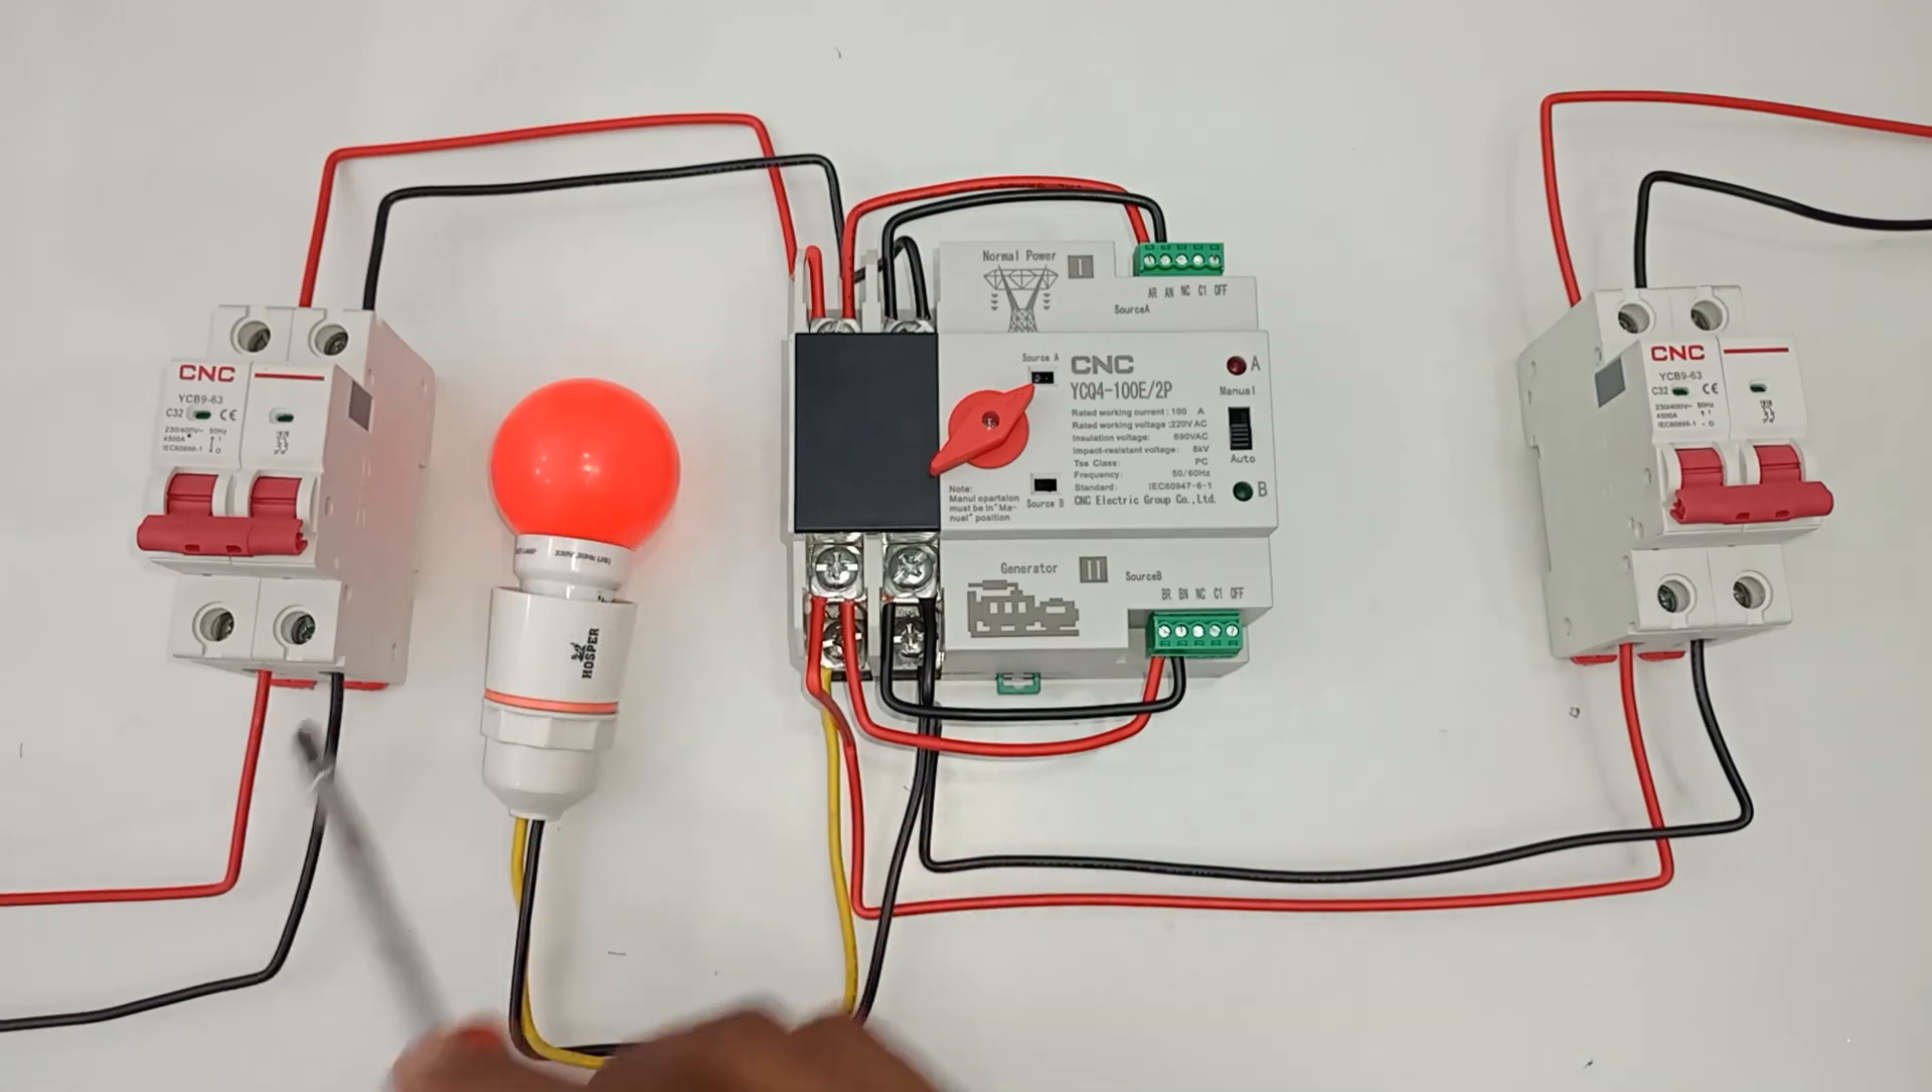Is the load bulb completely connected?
Yes.